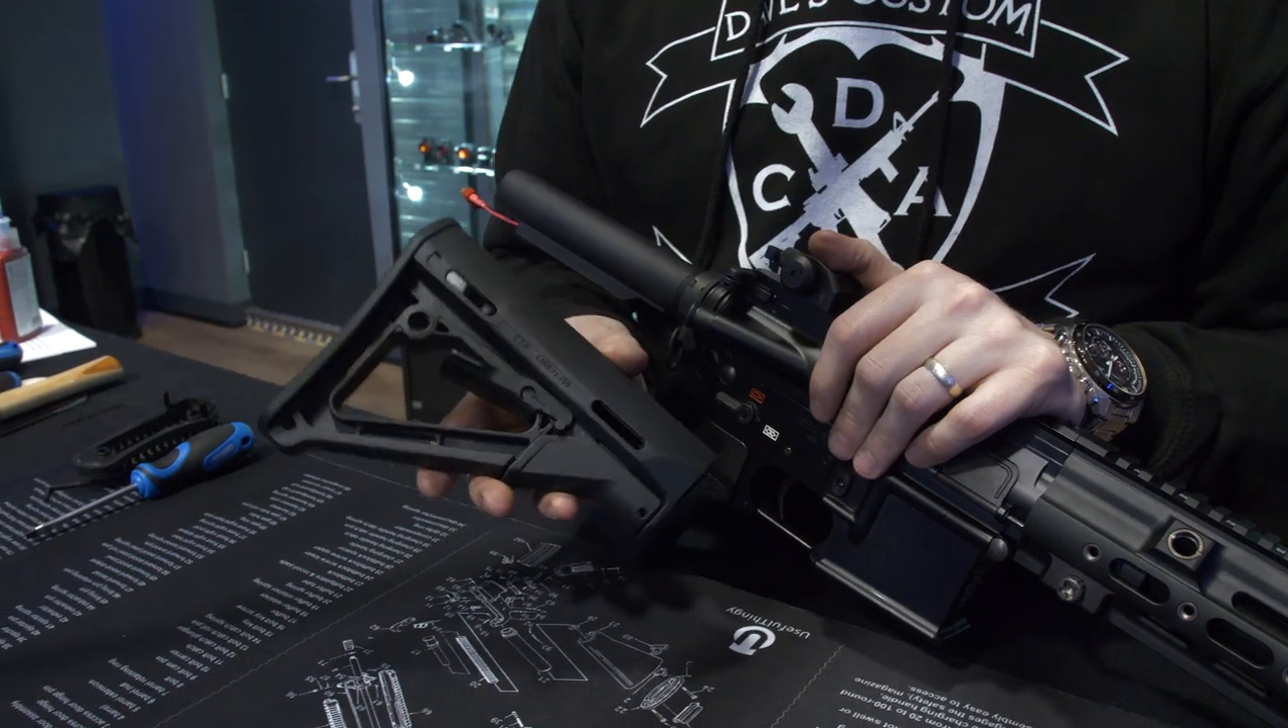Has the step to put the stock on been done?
No.